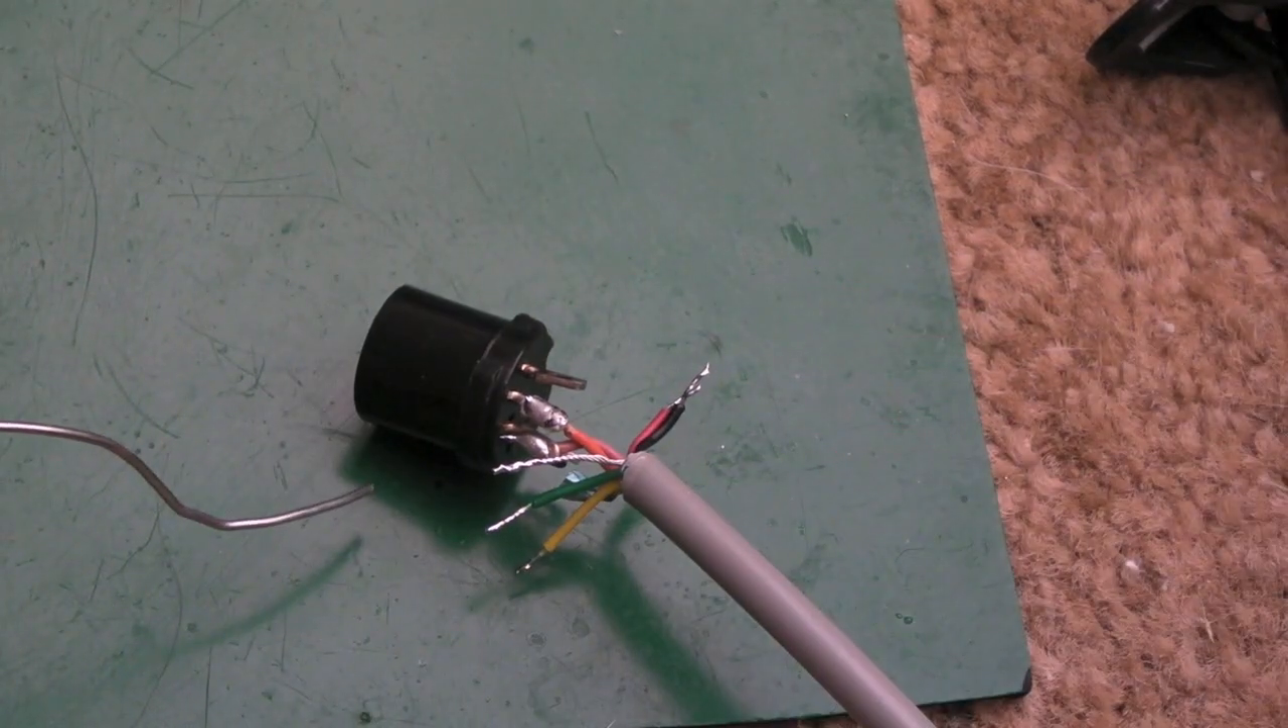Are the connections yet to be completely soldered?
Yes.